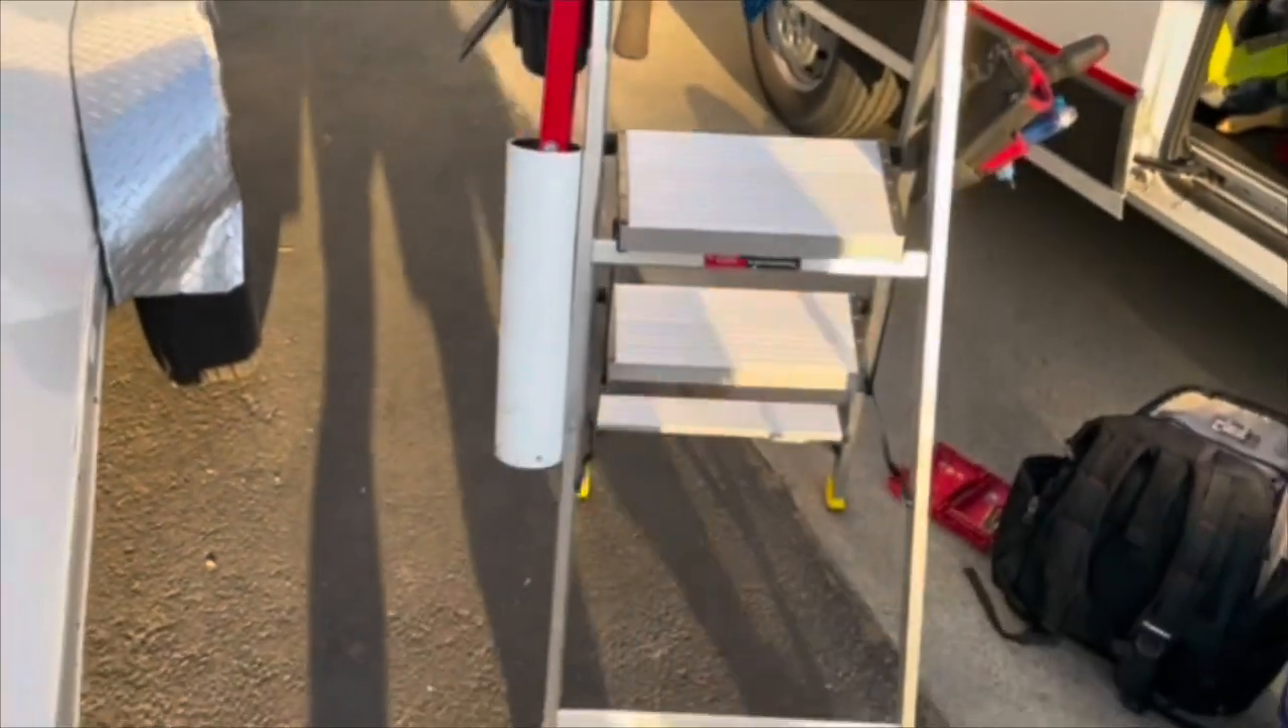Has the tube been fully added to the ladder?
Yes.